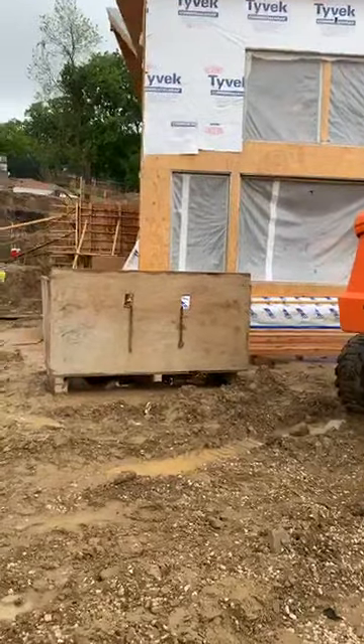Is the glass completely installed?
No.